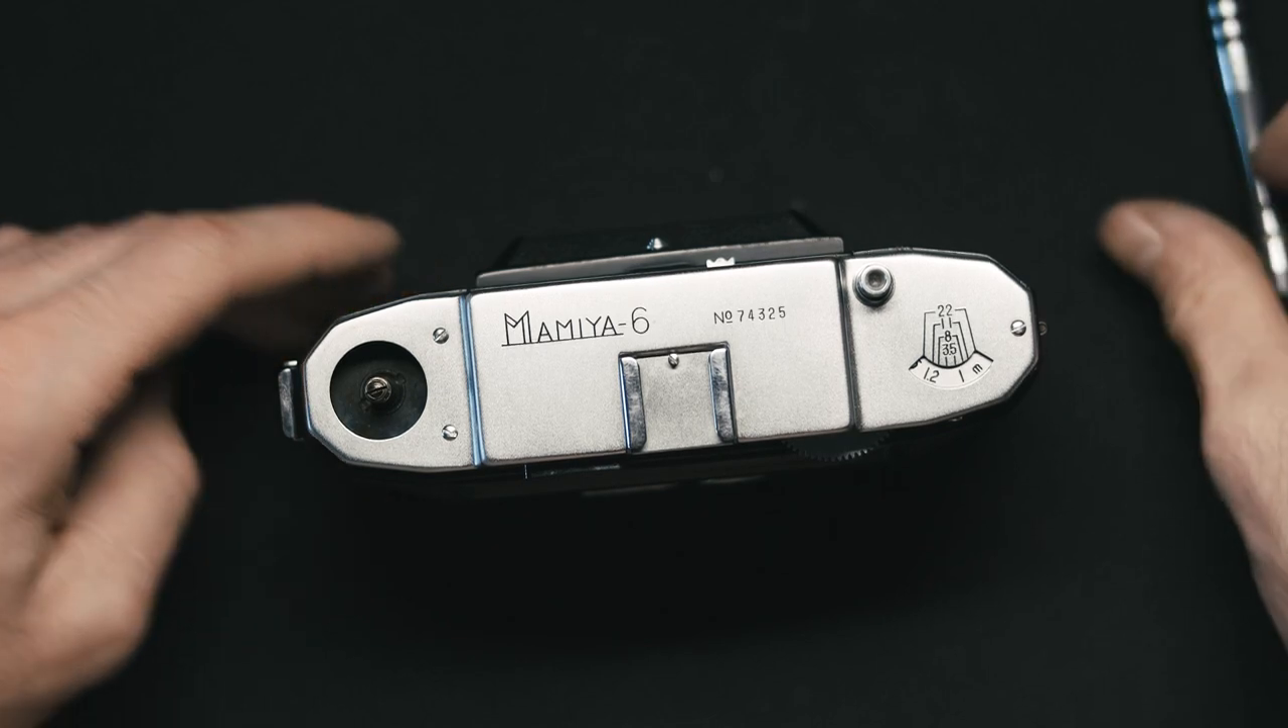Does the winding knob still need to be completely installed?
Yes.